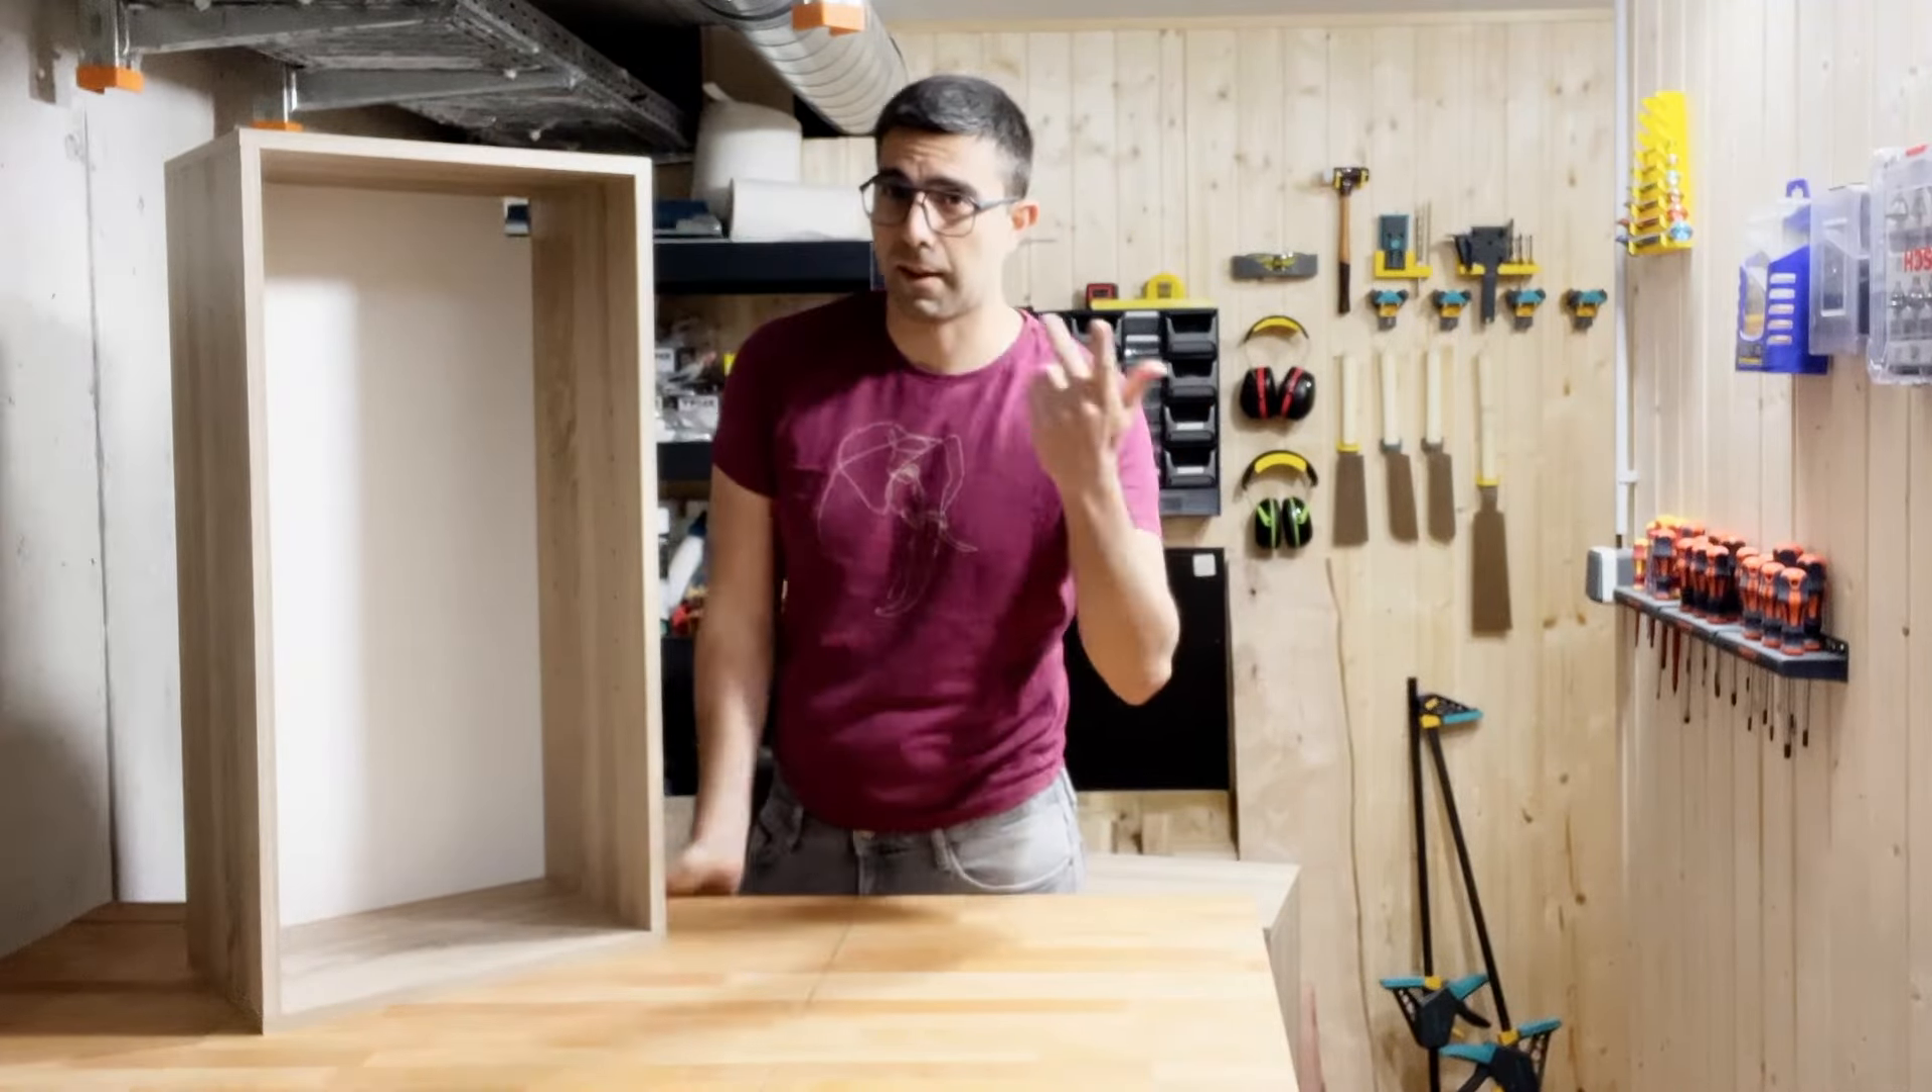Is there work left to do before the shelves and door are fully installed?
Yes.